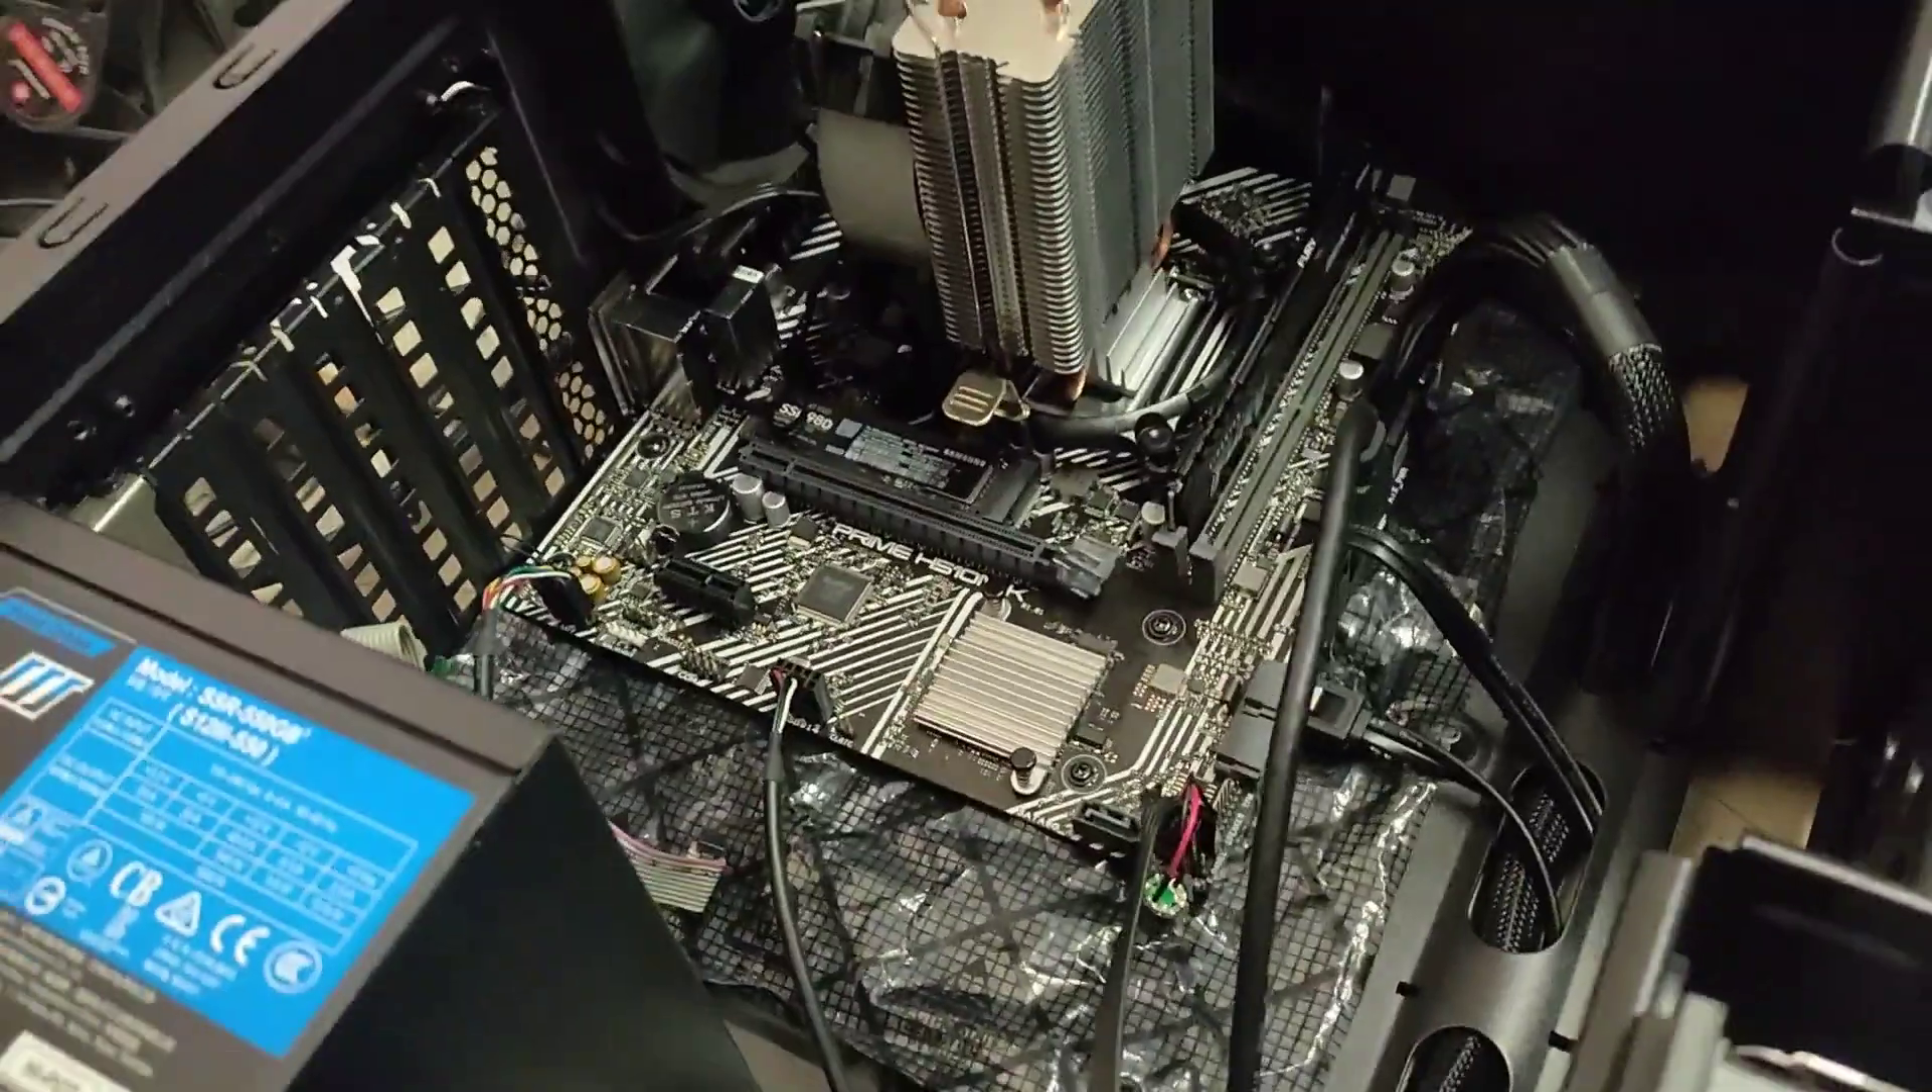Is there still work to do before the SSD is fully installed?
No.